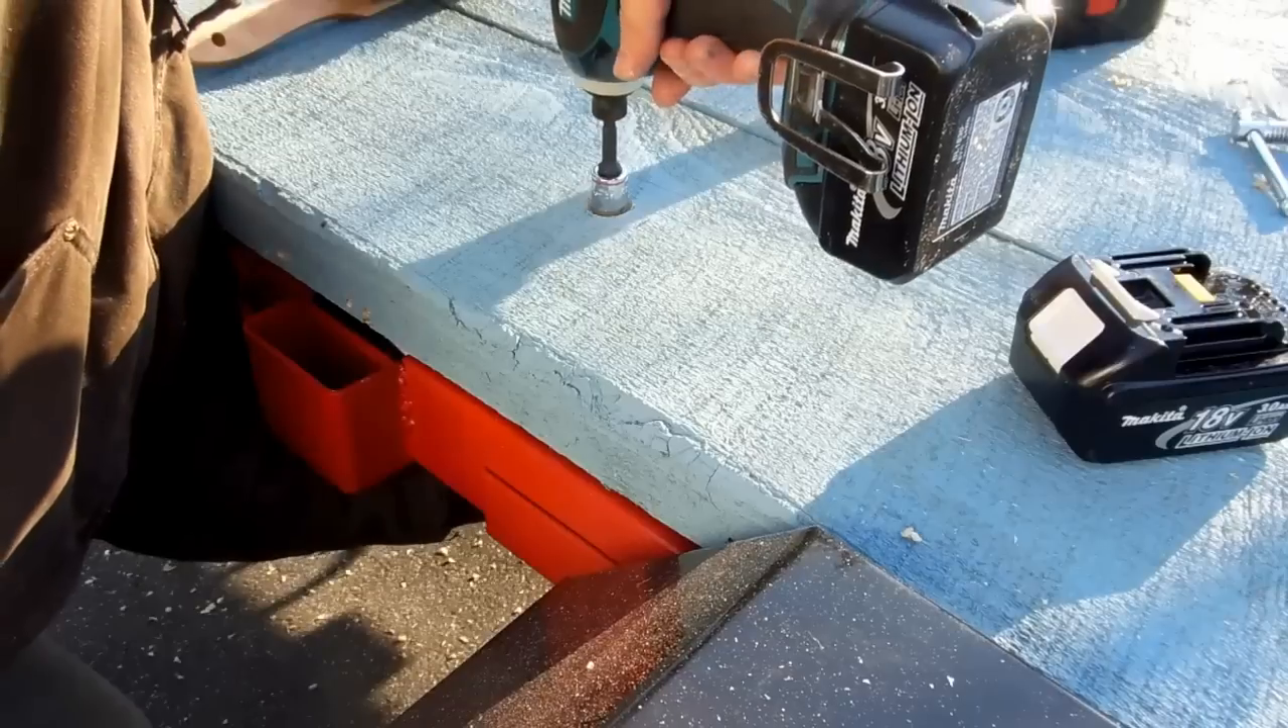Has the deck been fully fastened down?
No.